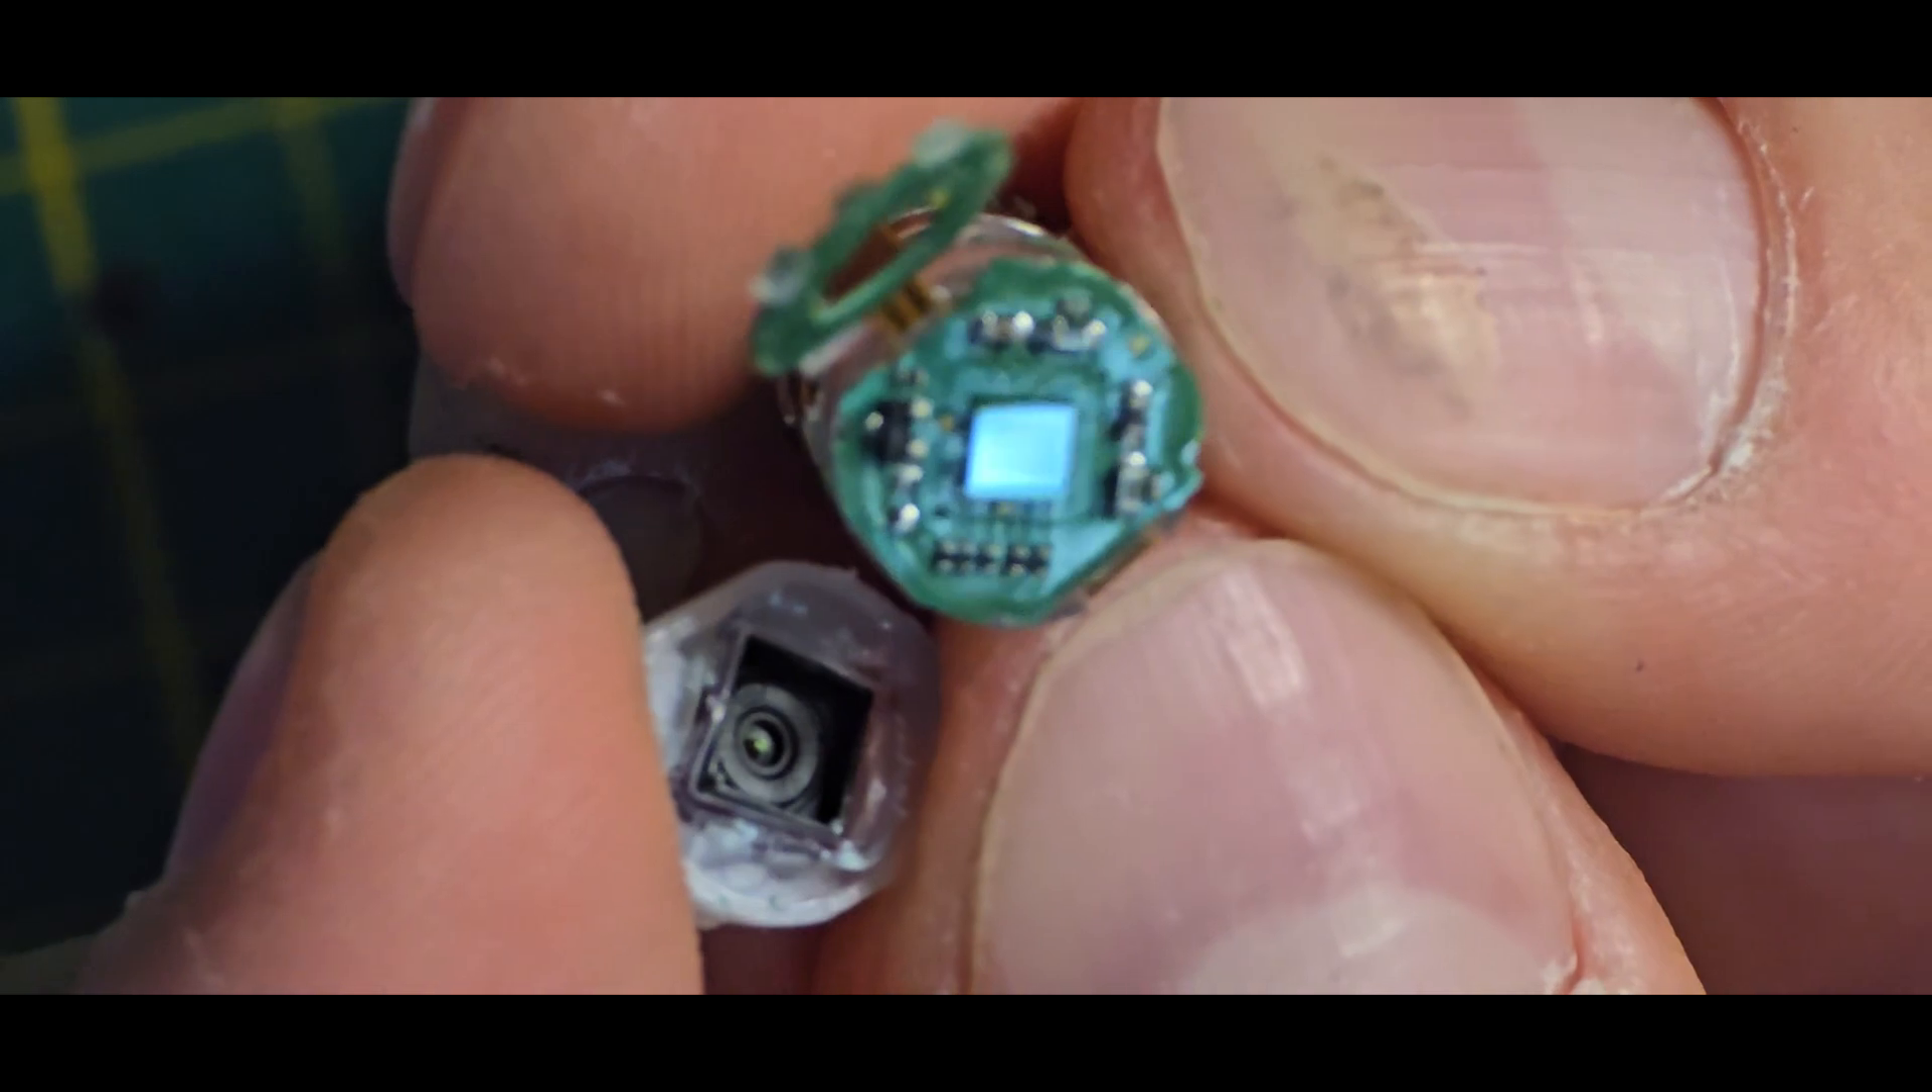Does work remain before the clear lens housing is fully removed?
No.